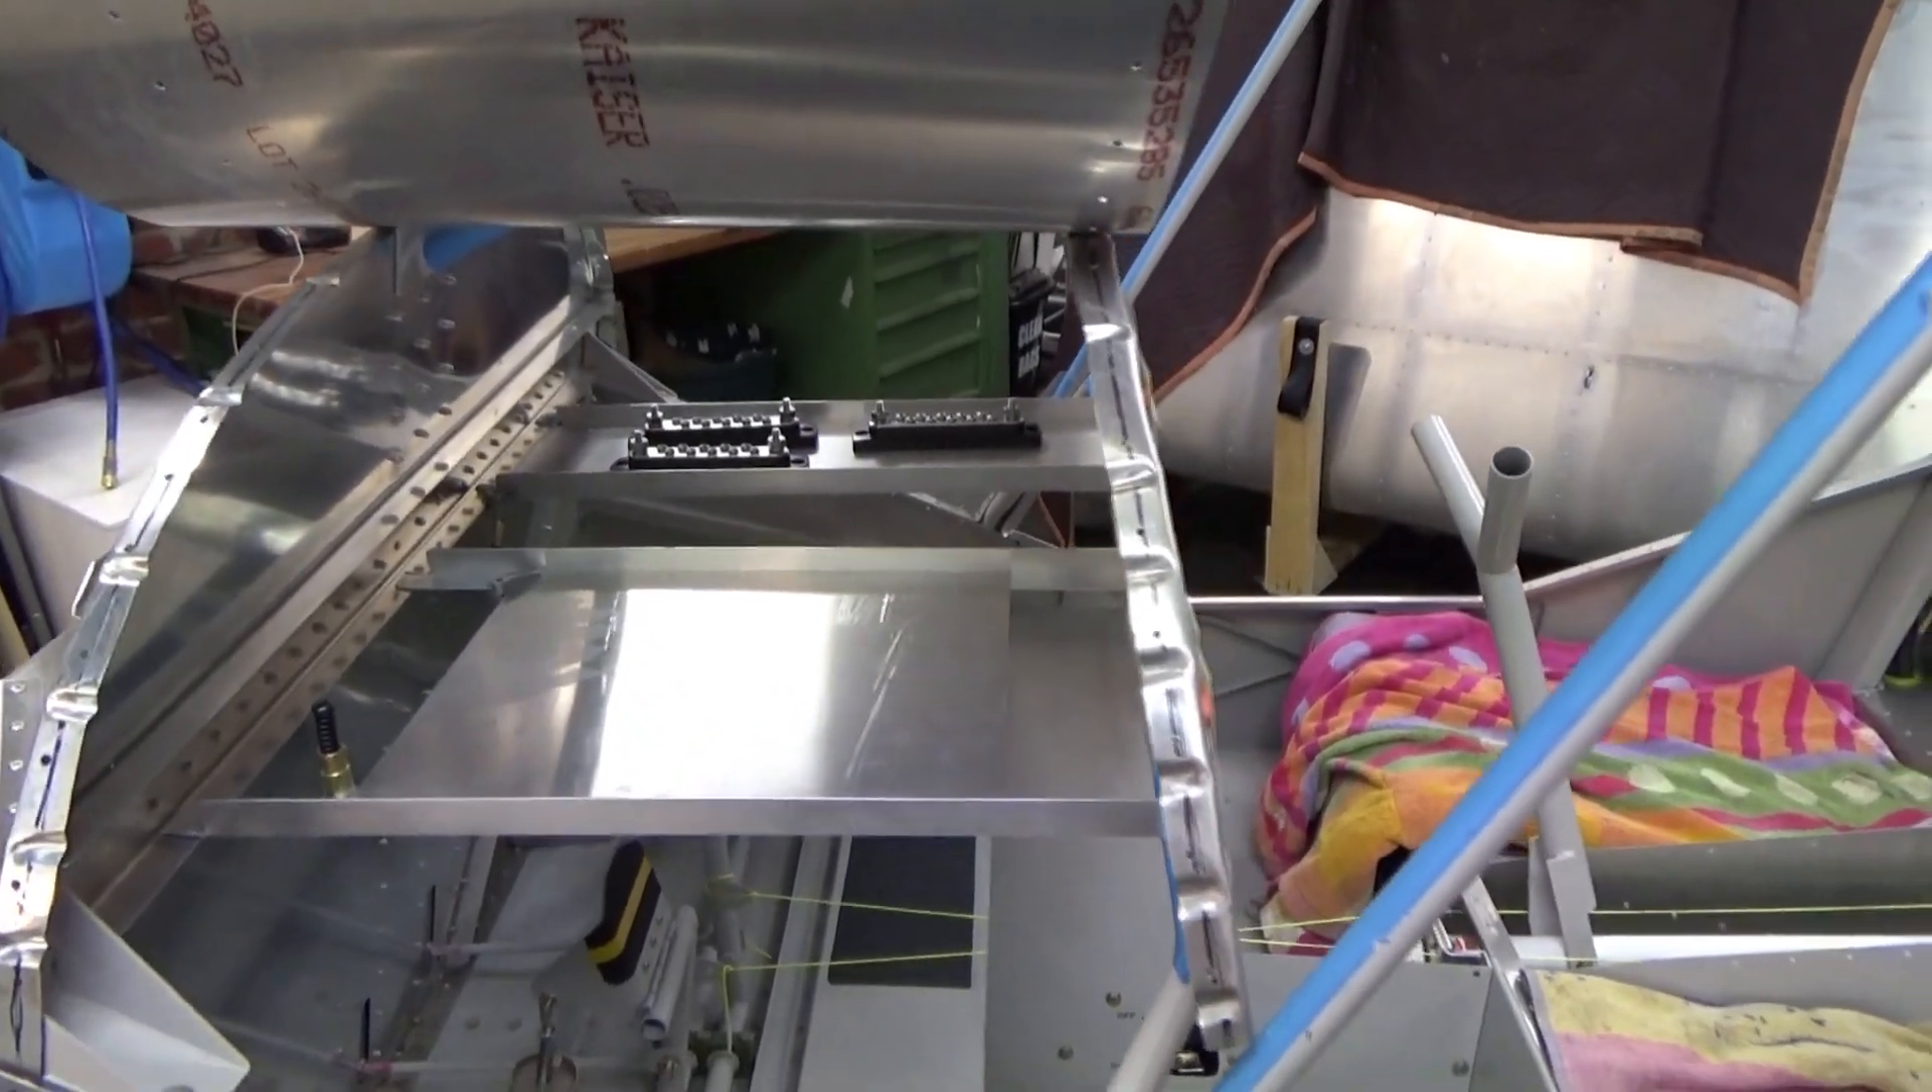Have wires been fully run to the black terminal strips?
No.